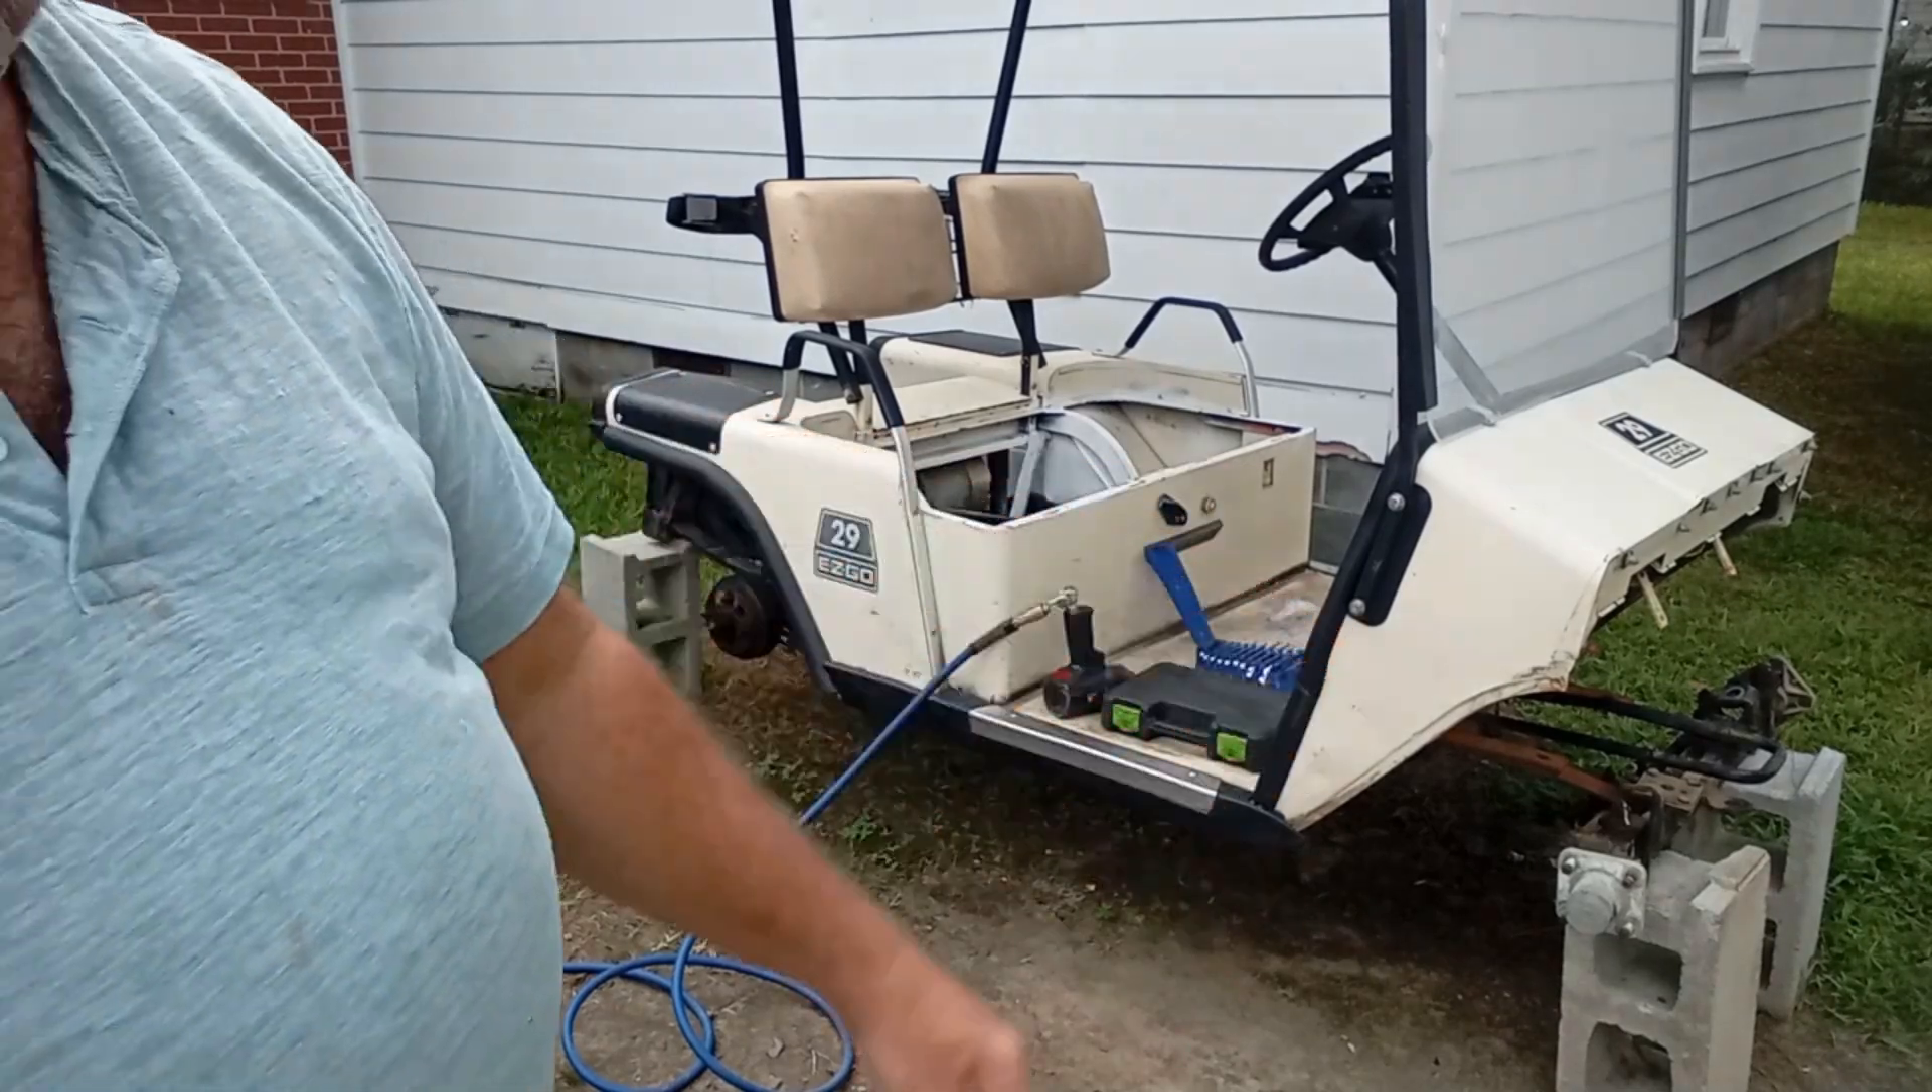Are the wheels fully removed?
Yes.